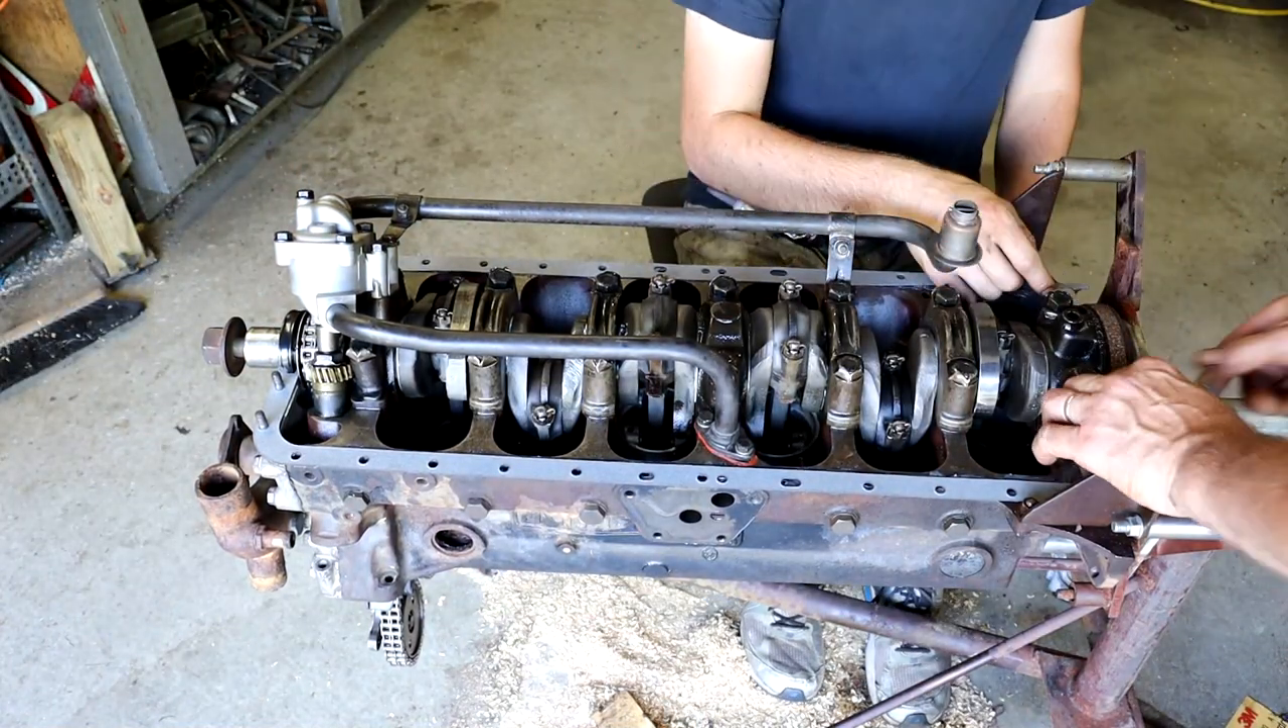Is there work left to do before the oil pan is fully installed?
Yes.